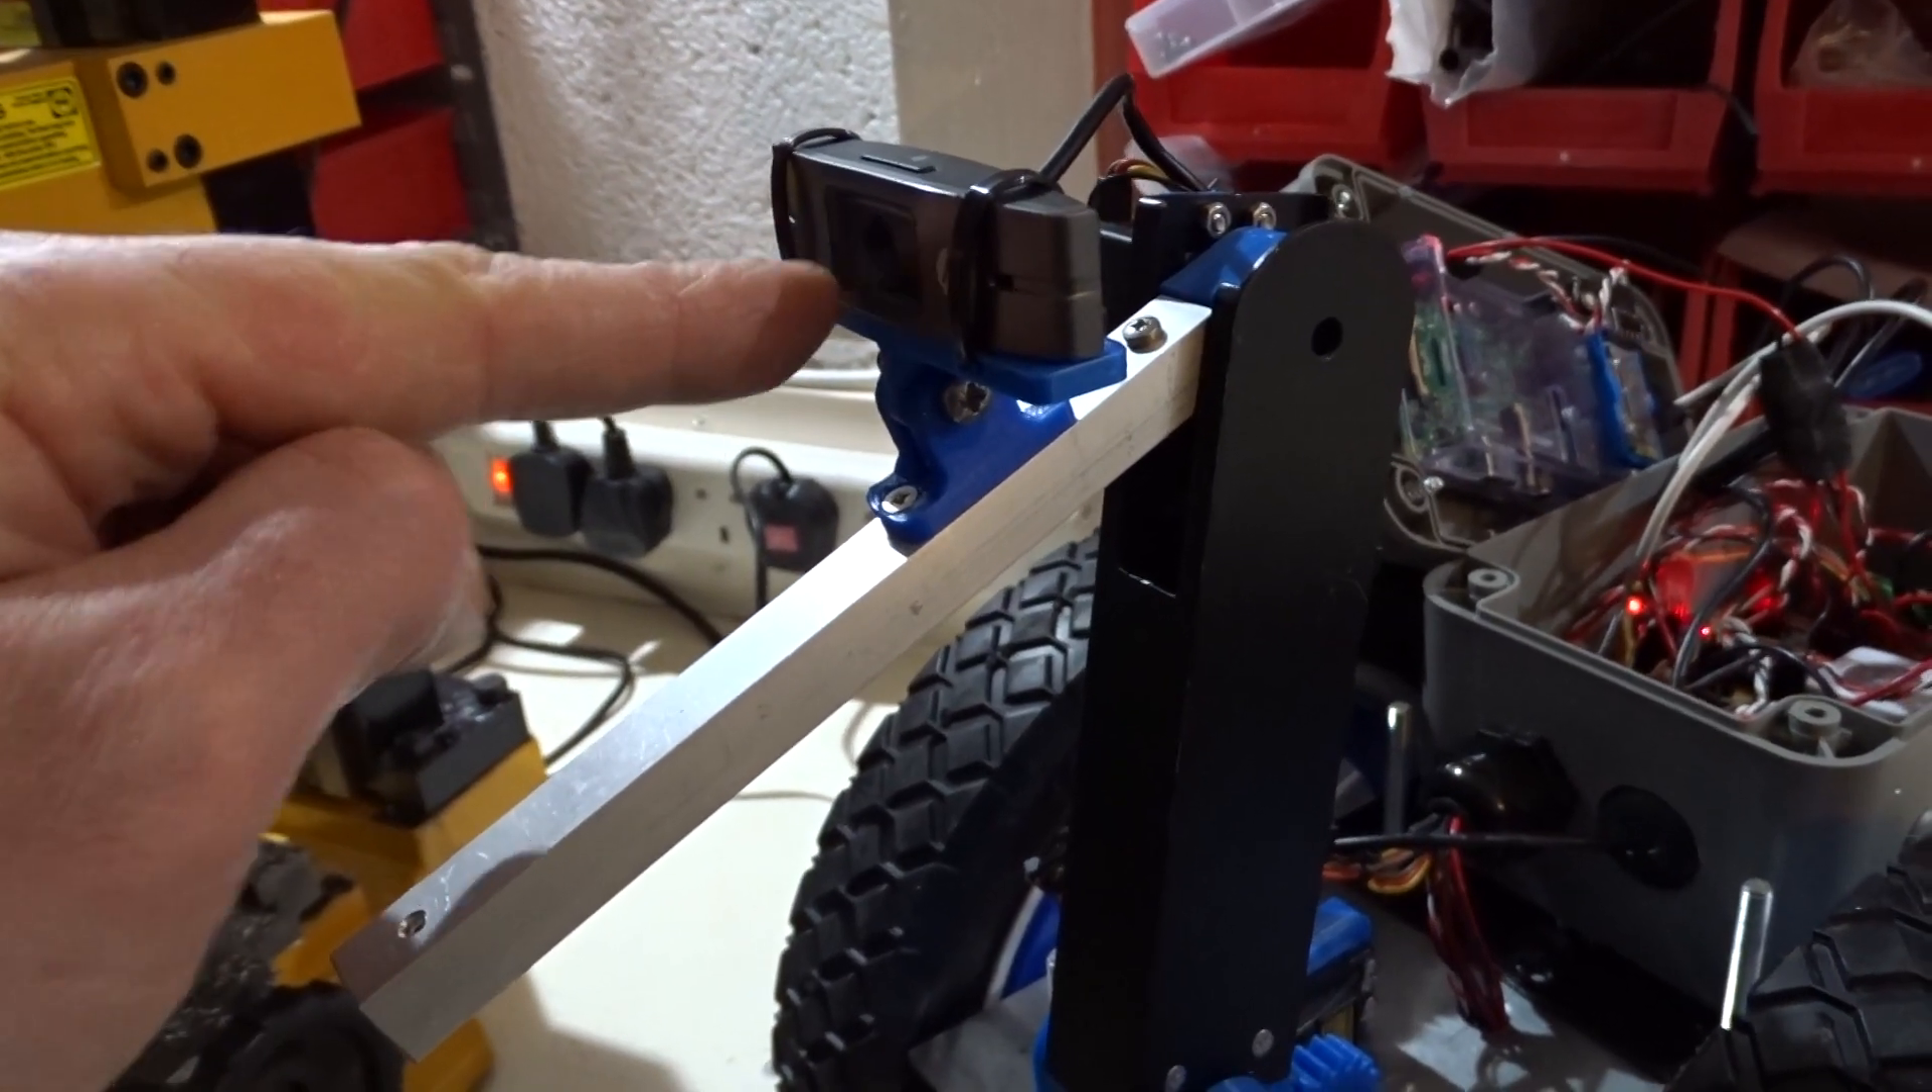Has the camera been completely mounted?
Yes.